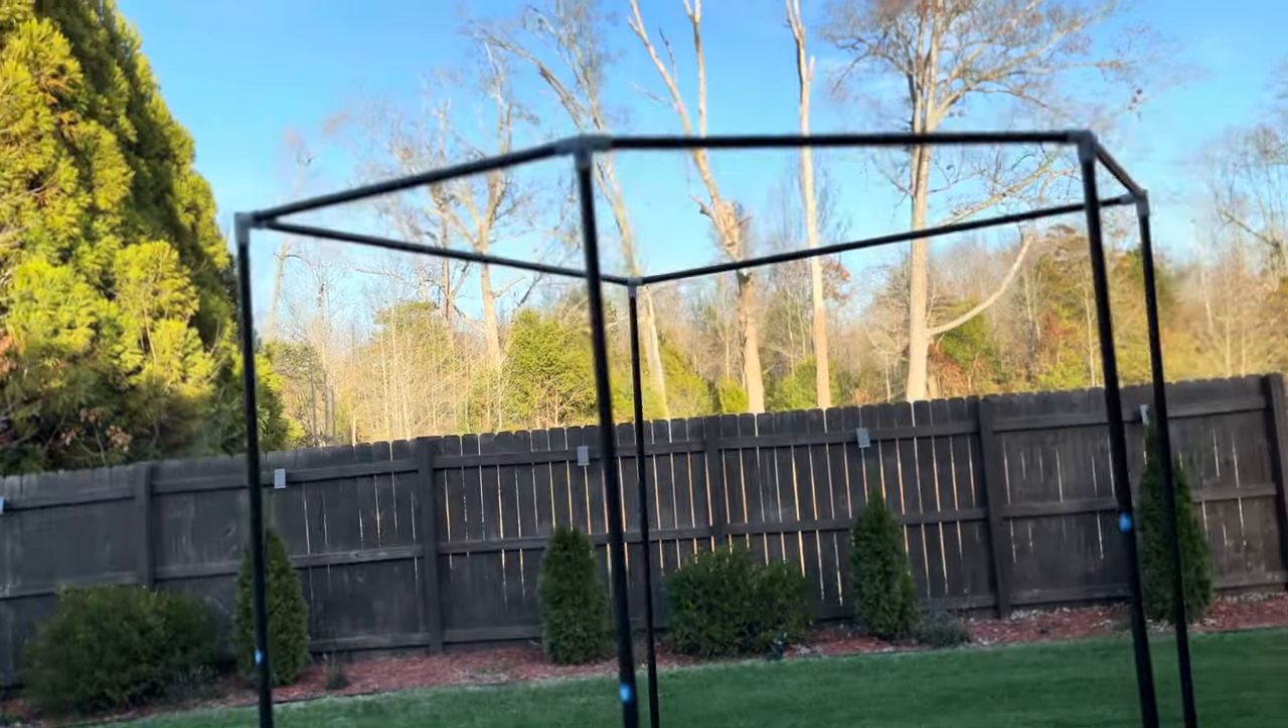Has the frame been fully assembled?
Yes.